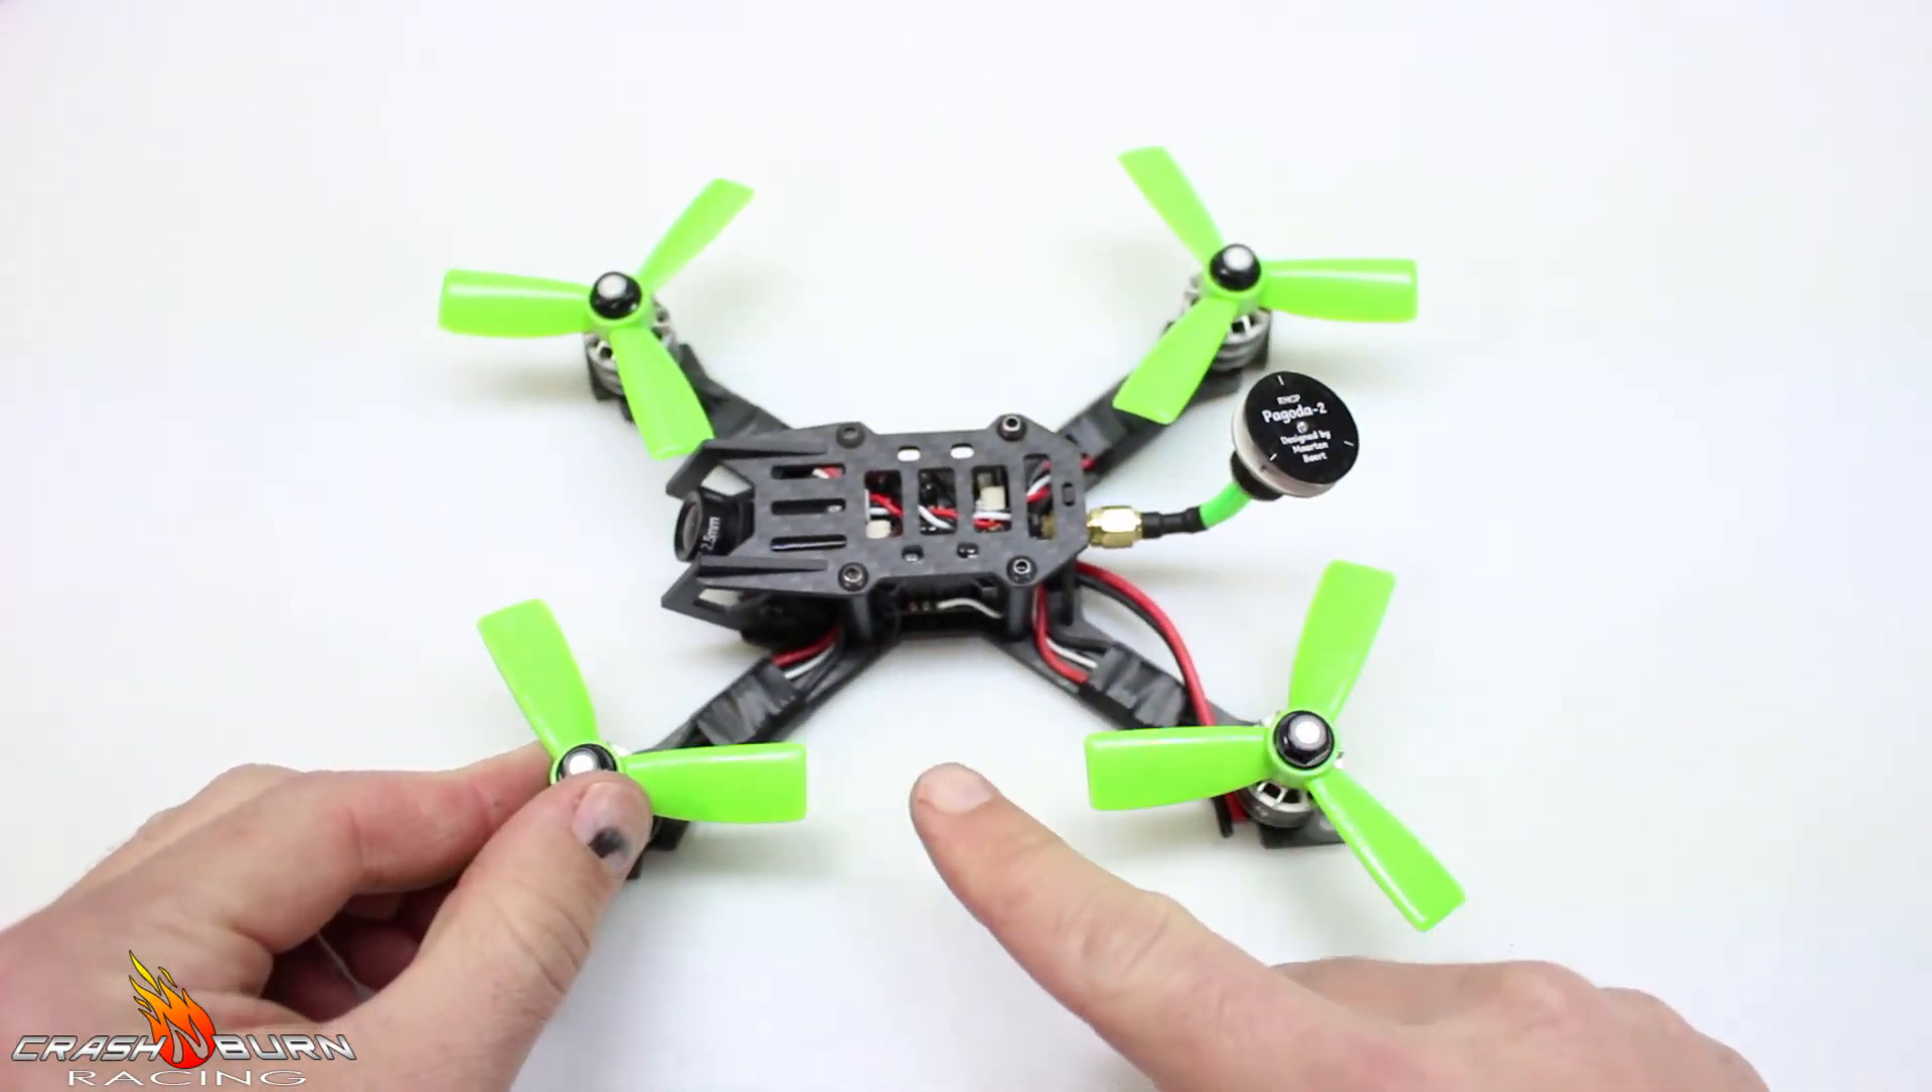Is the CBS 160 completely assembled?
Yes.